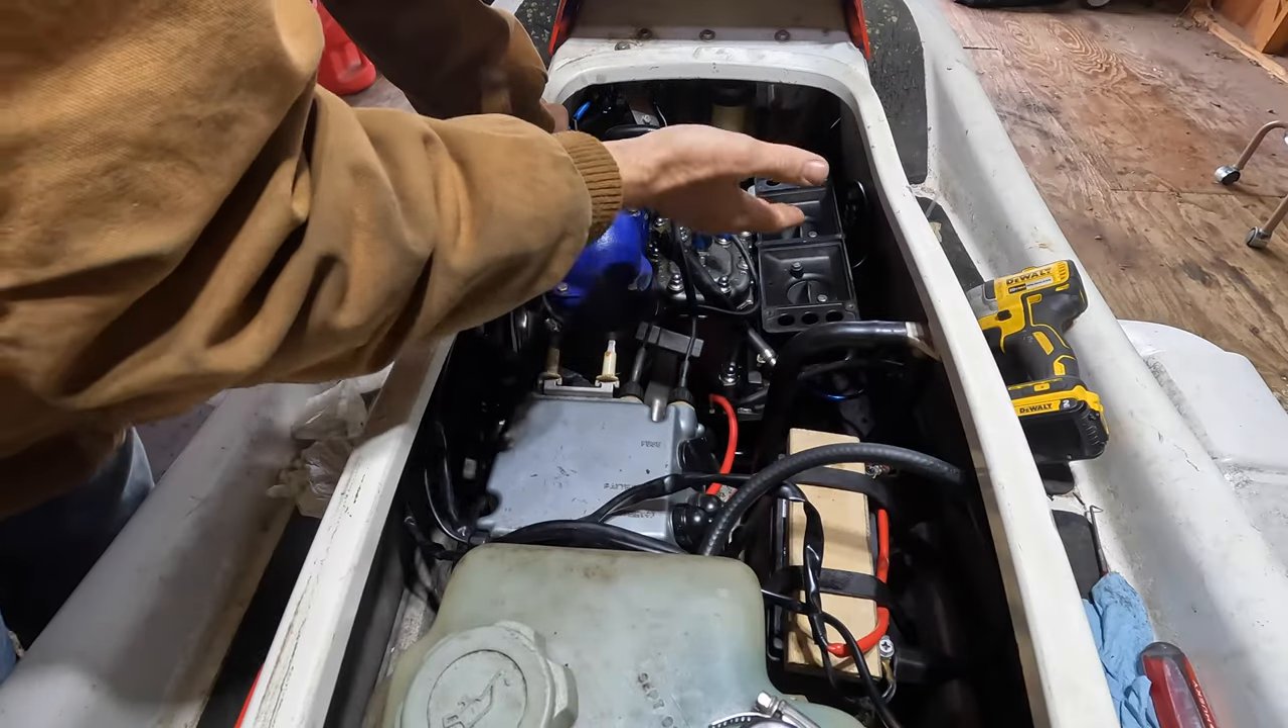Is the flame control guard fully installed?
No.